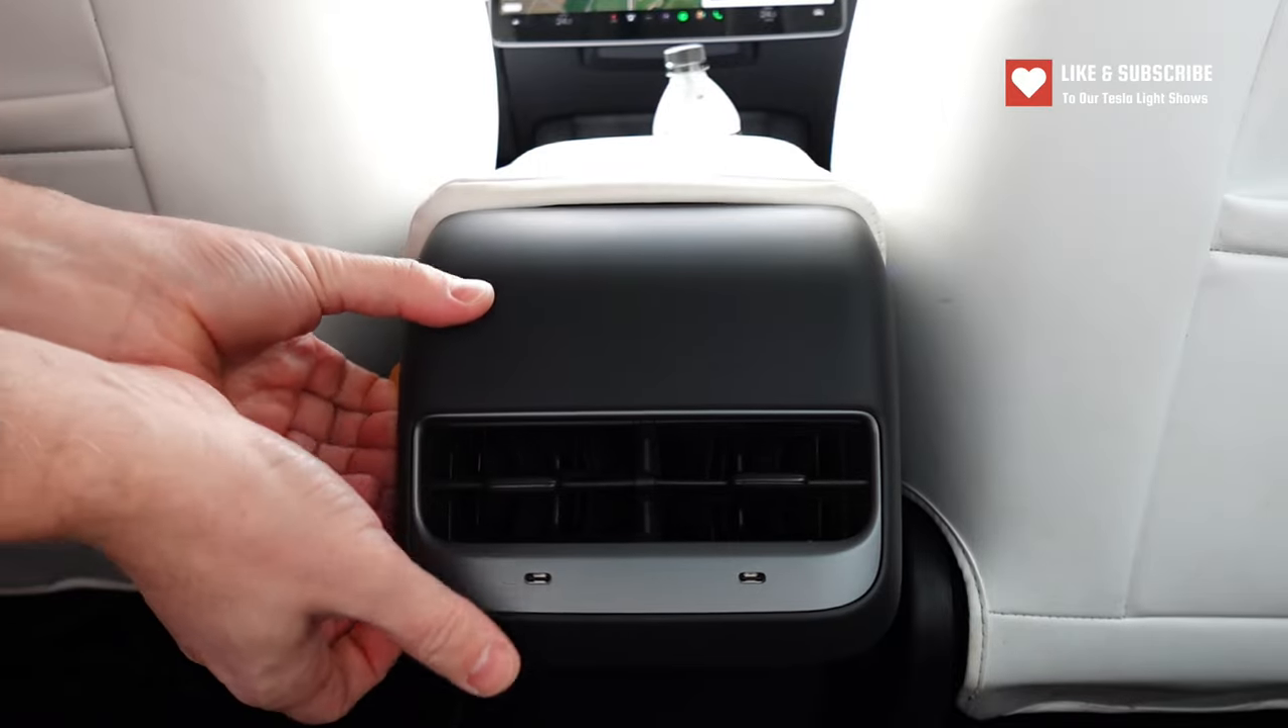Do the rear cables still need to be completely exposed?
Yes.